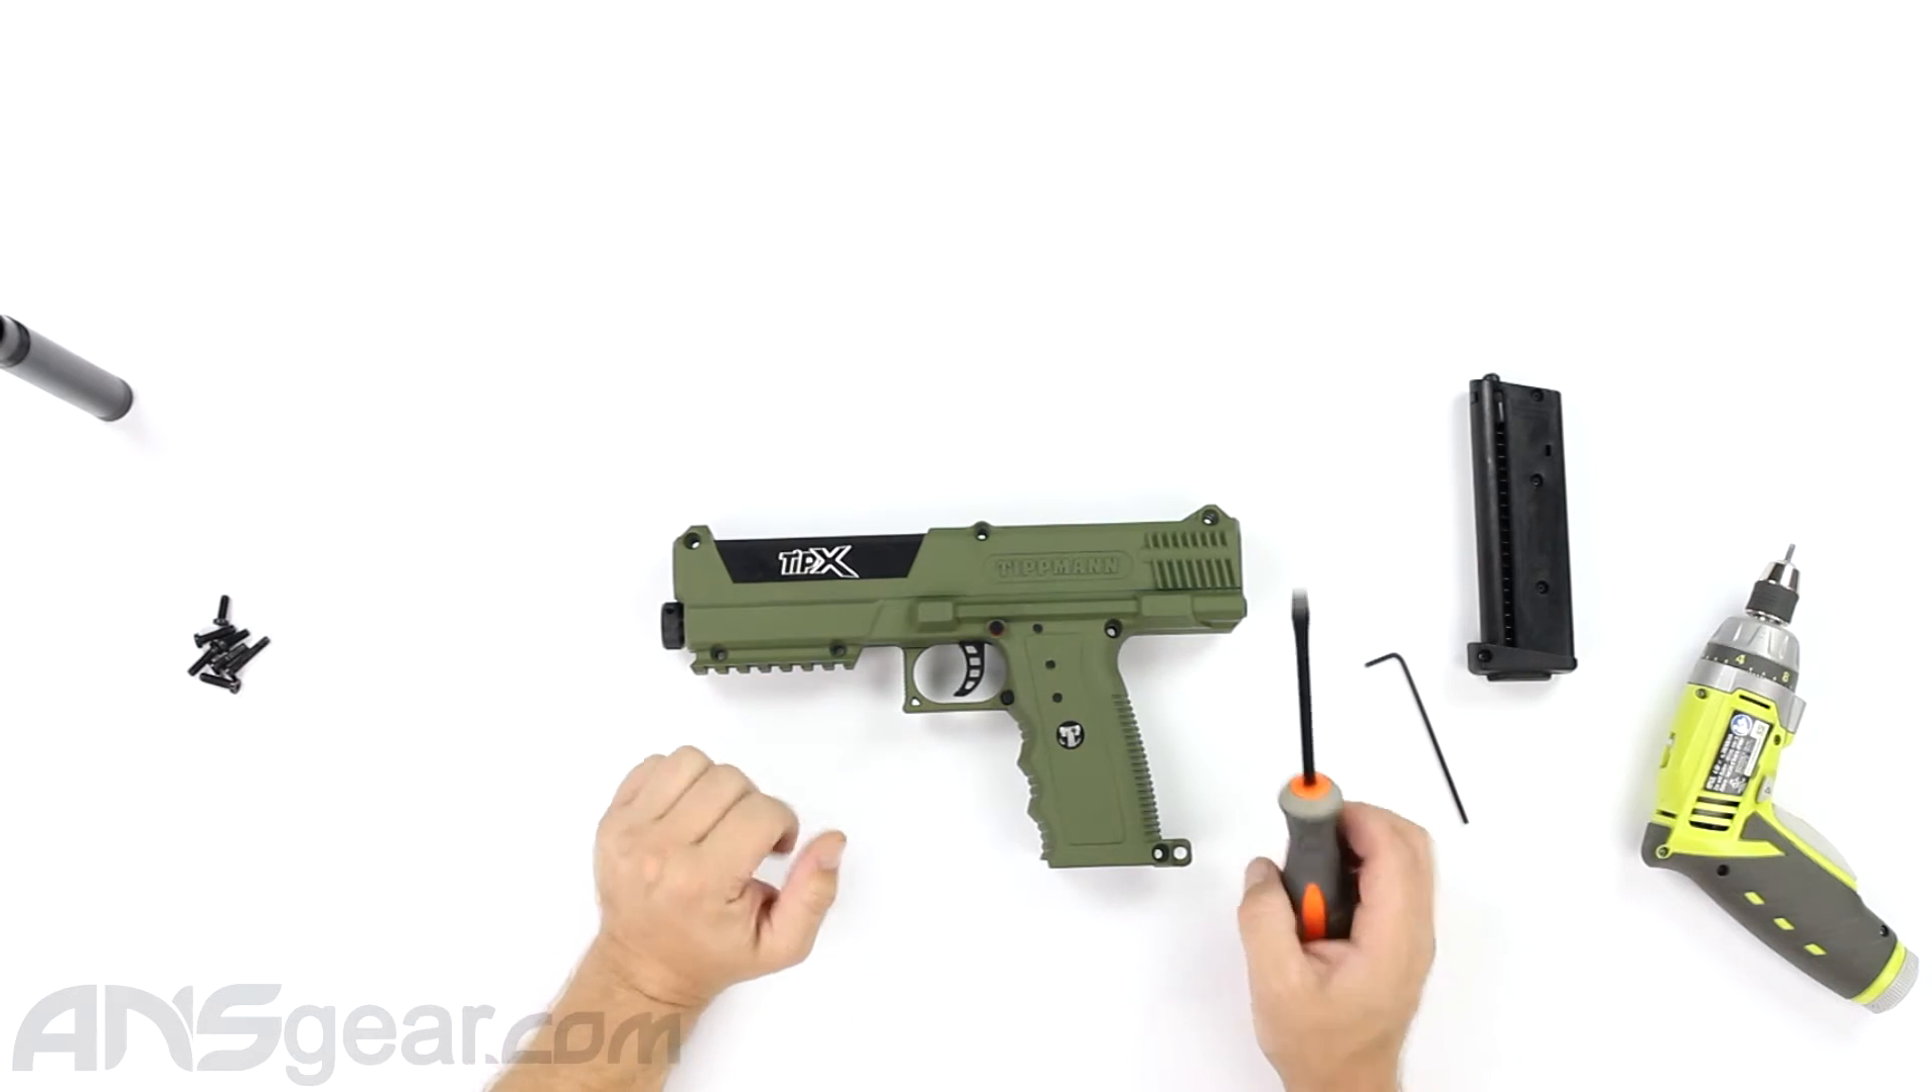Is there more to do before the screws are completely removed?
No.